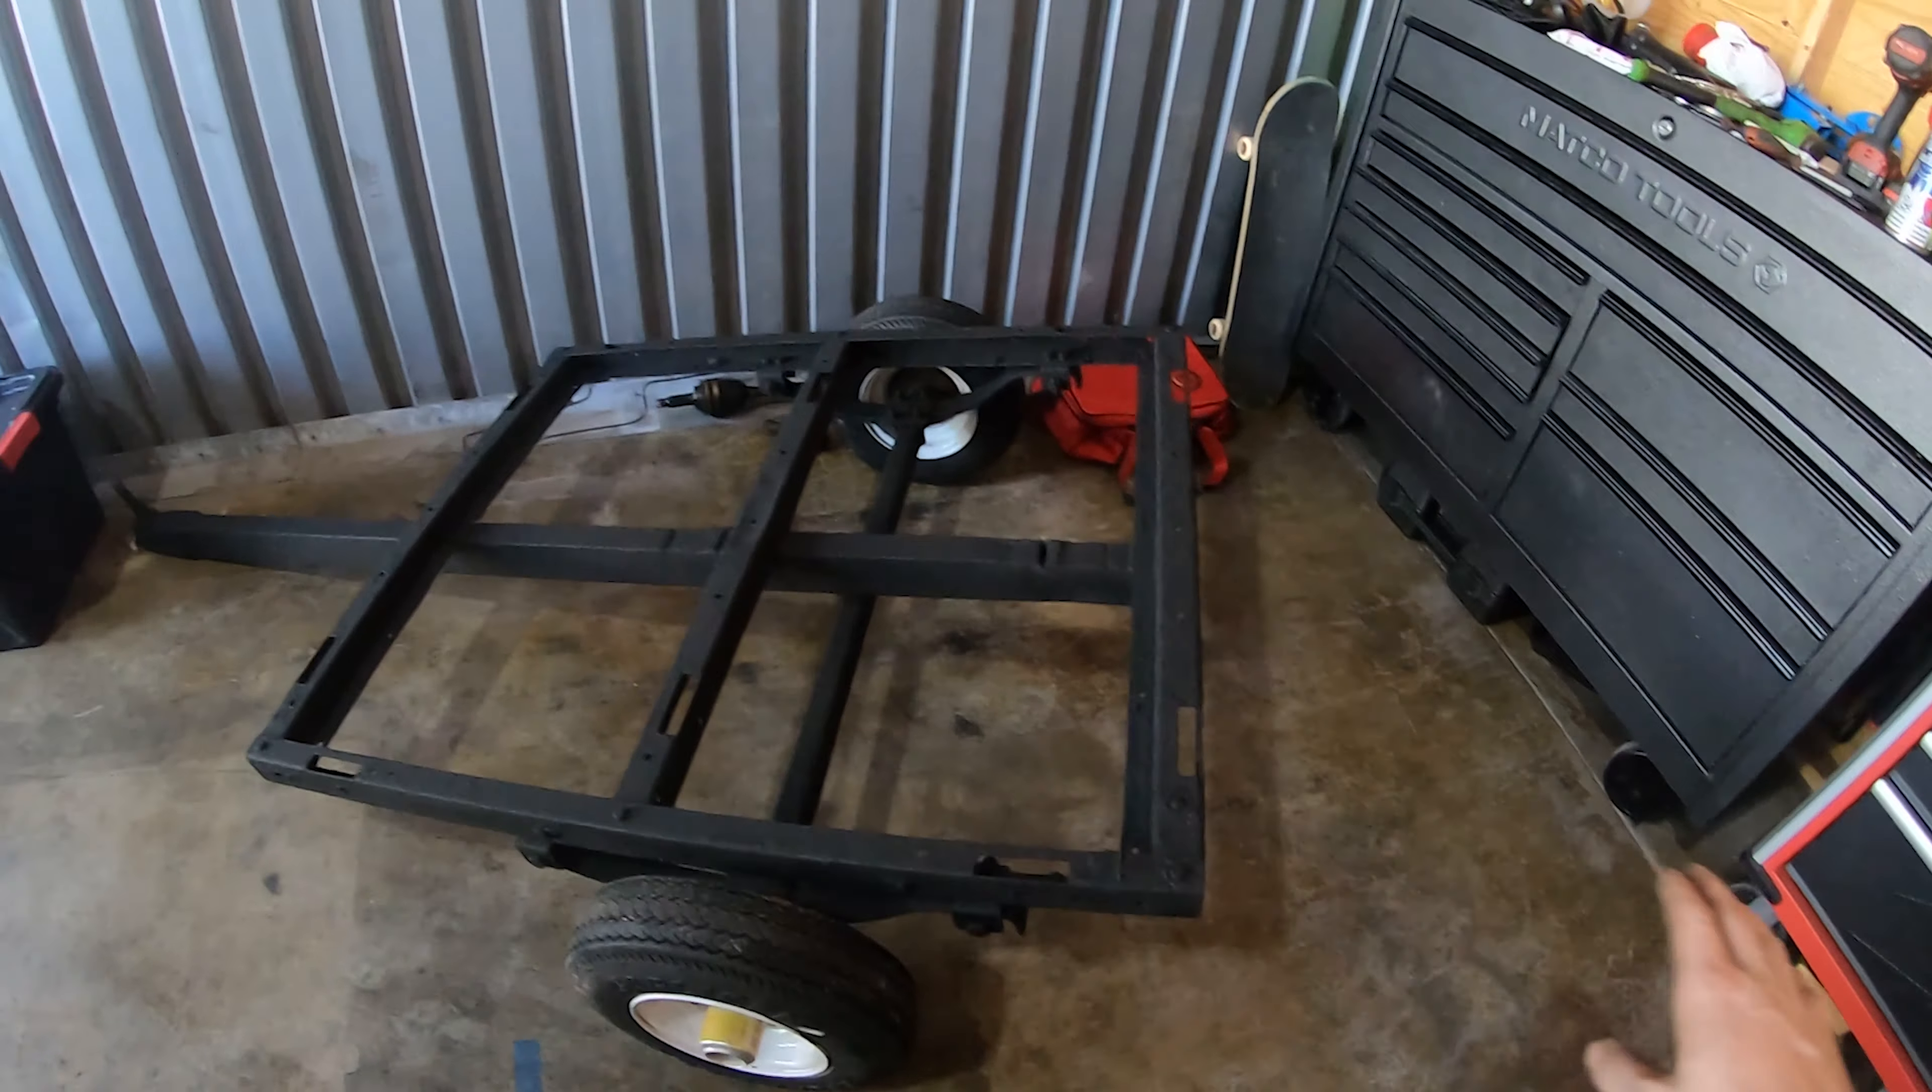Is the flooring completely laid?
No.